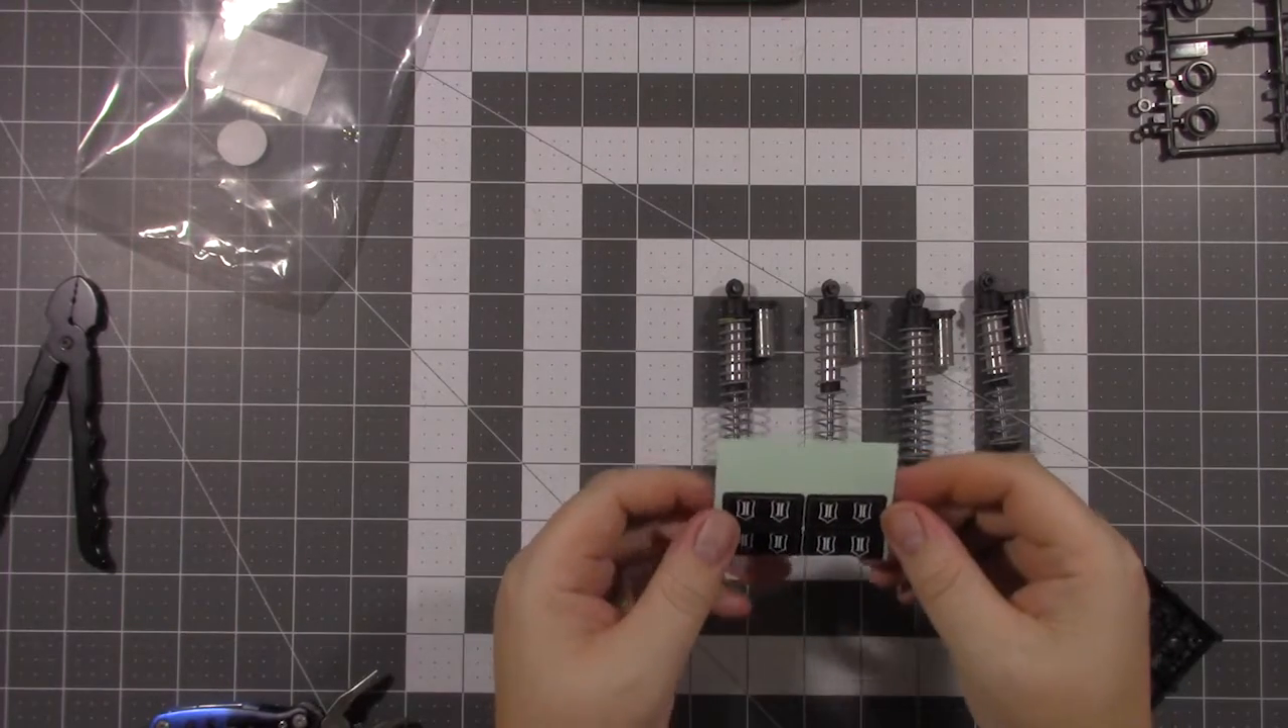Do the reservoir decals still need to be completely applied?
Yes.